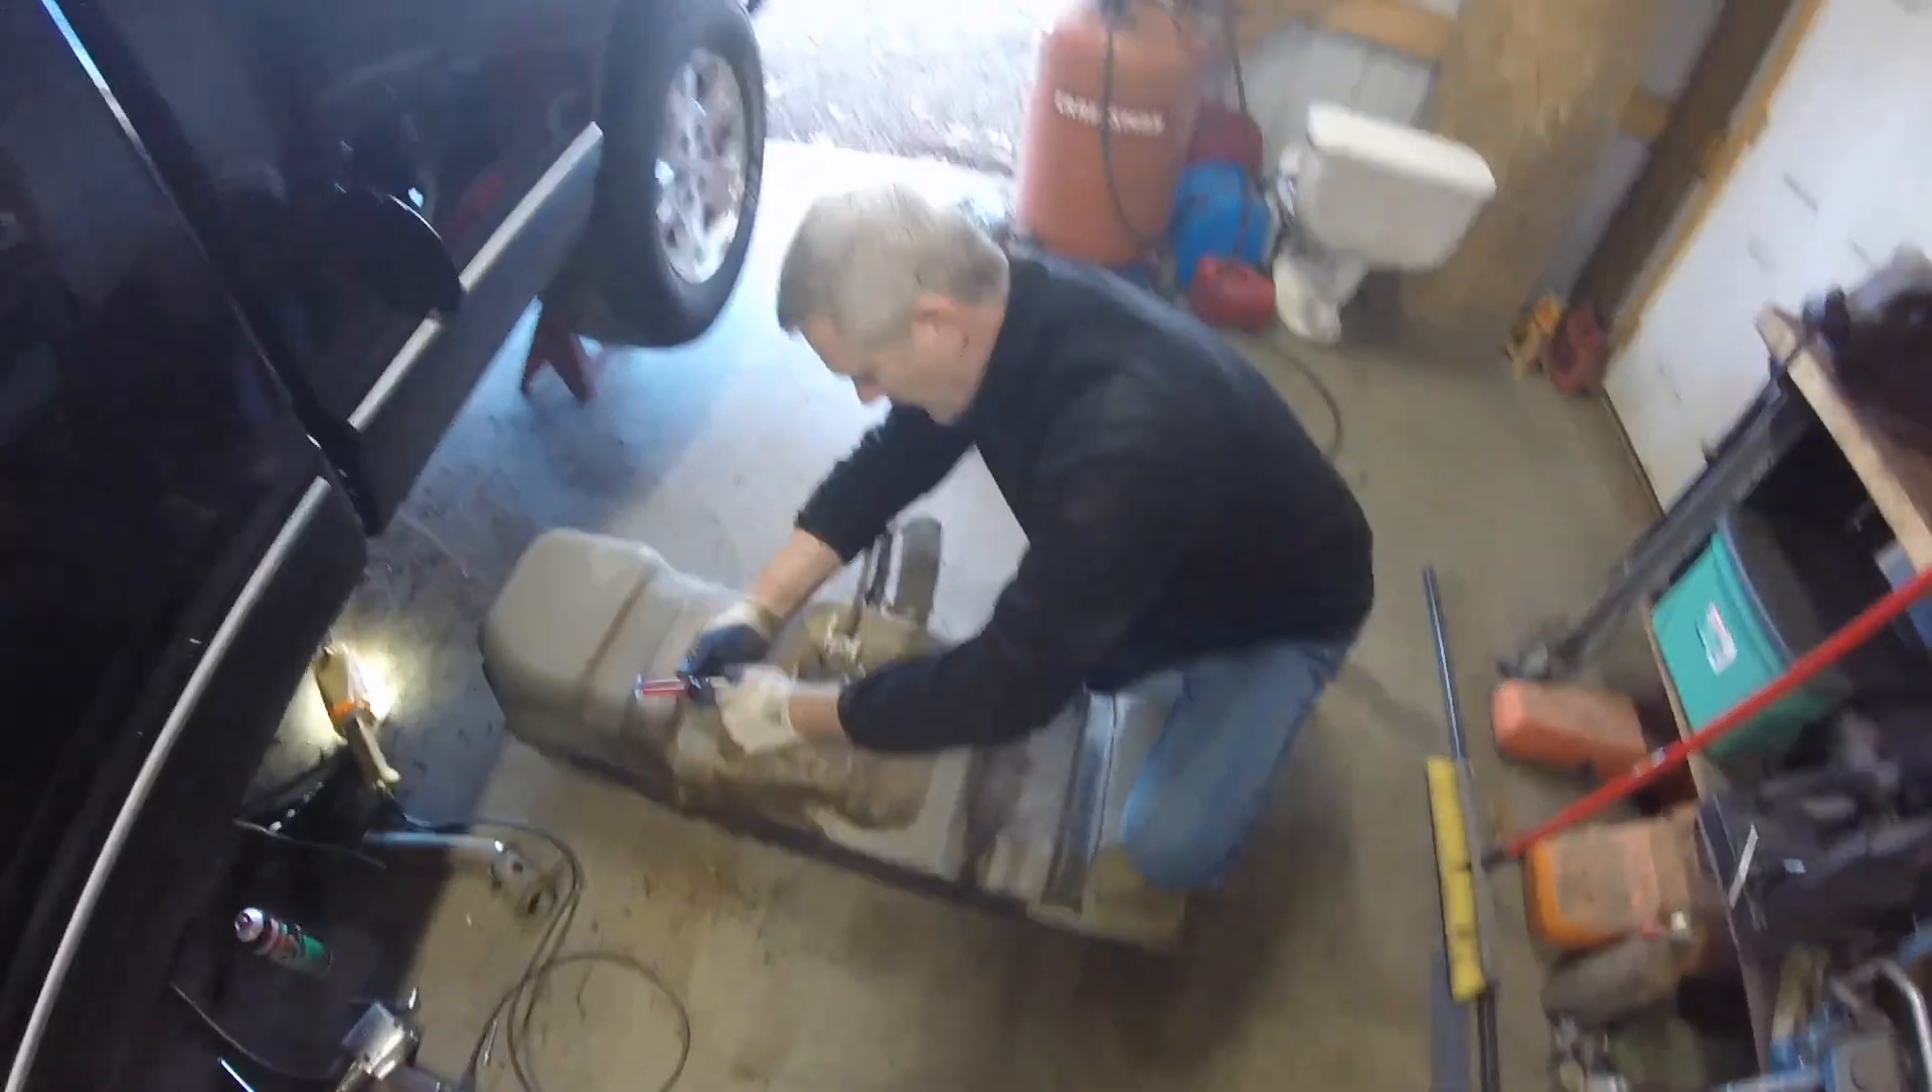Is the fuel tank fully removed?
Yes.